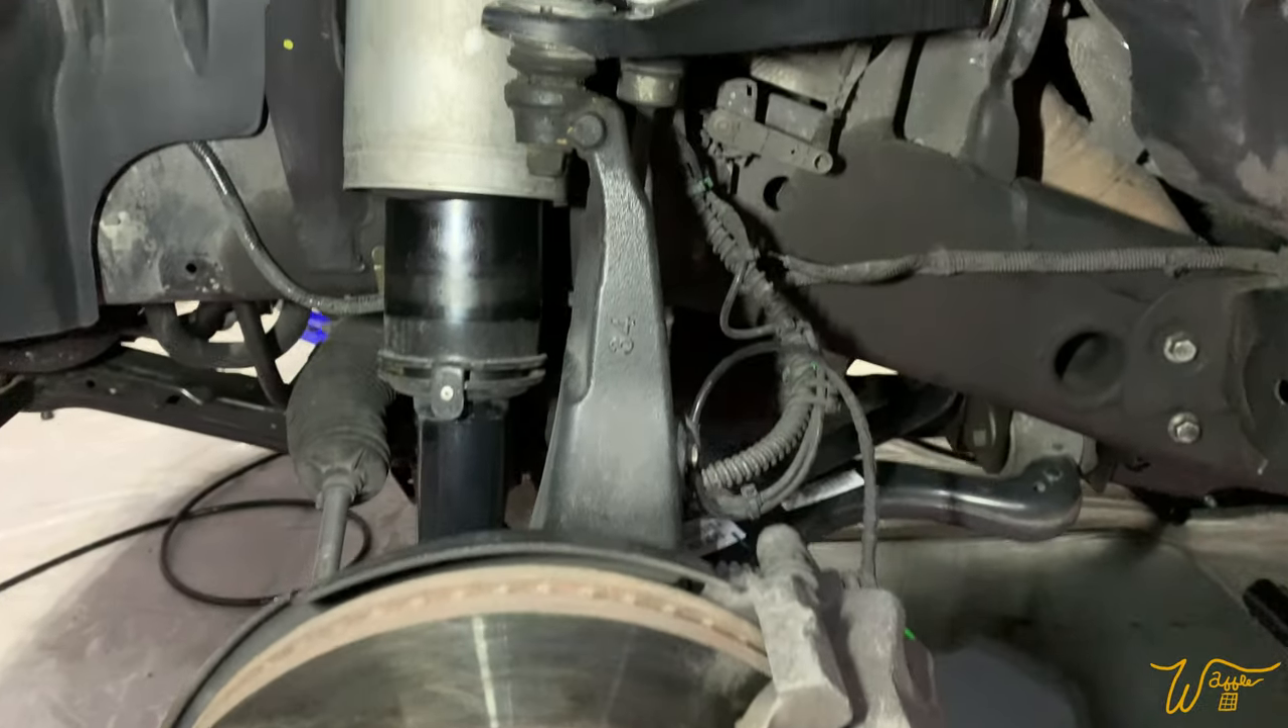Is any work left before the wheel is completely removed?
No.